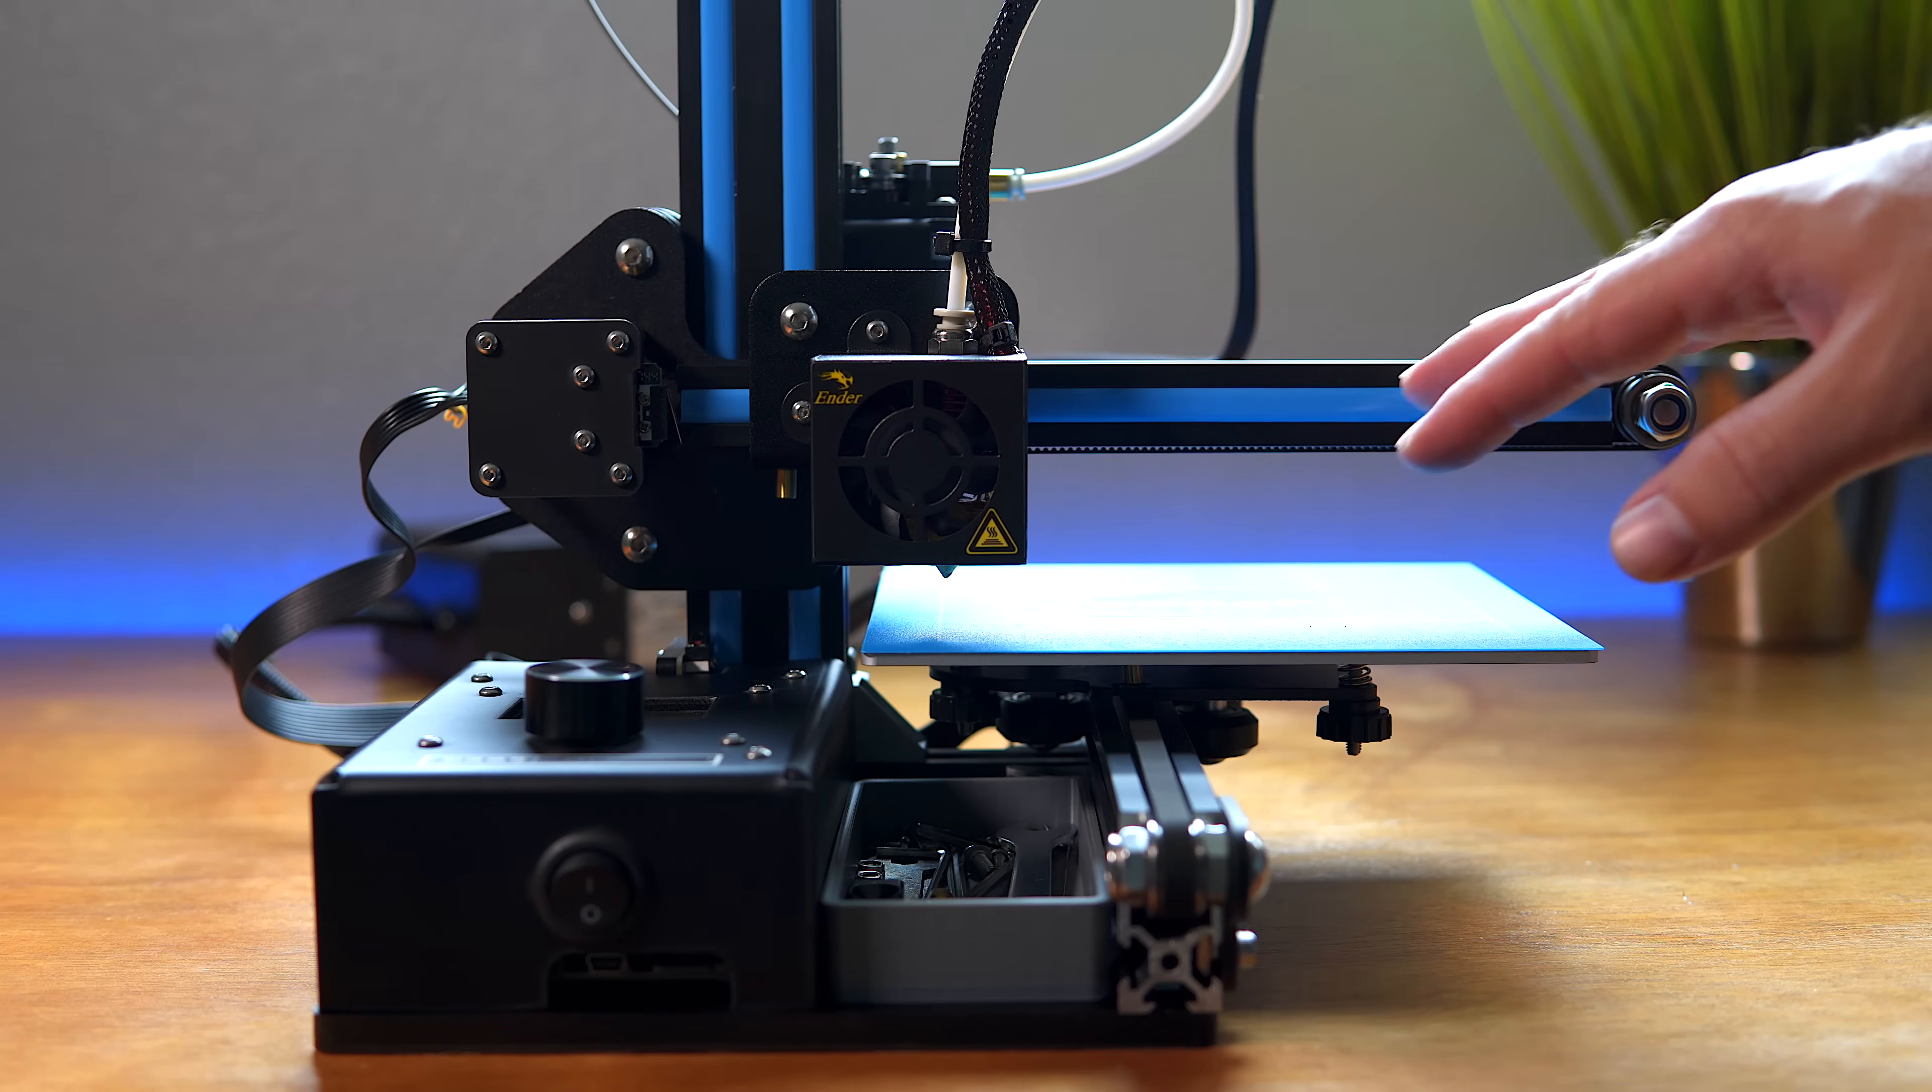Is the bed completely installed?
Yes.